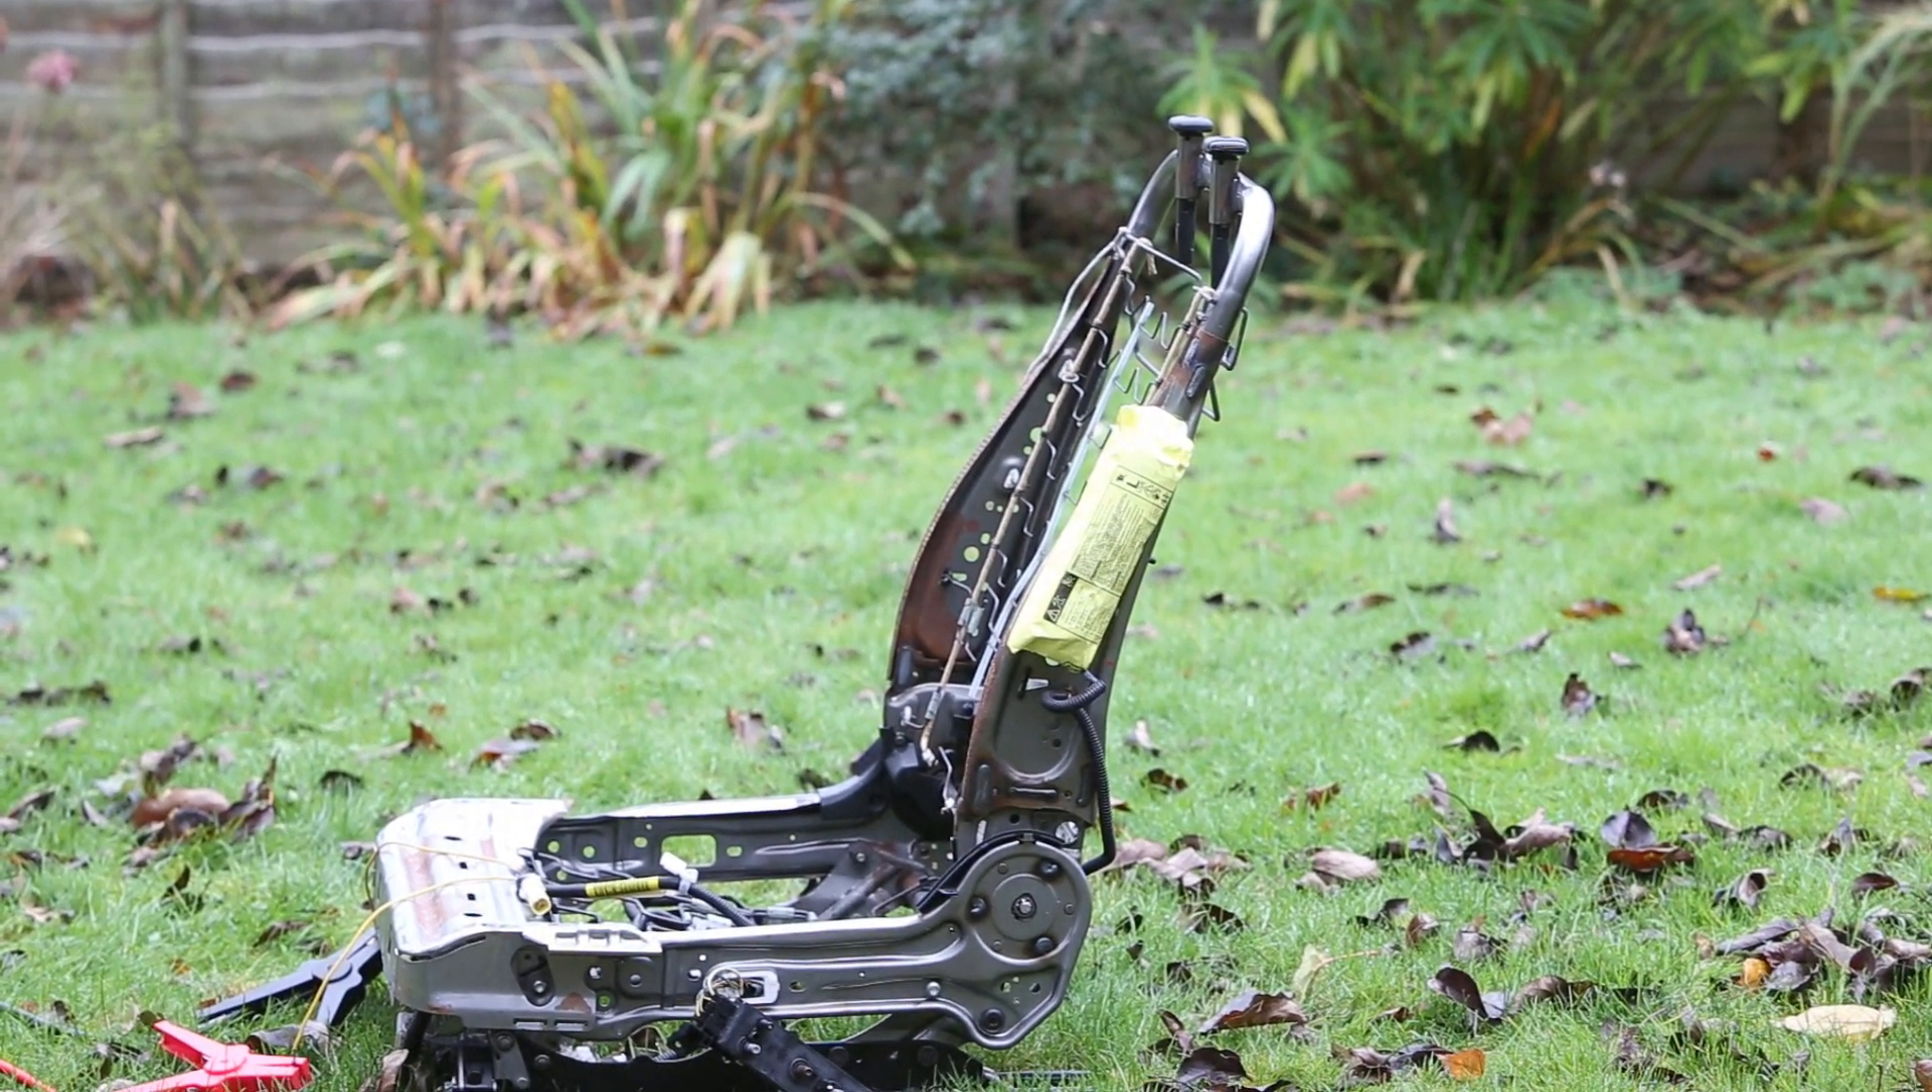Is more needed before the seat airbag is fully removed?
Yes.